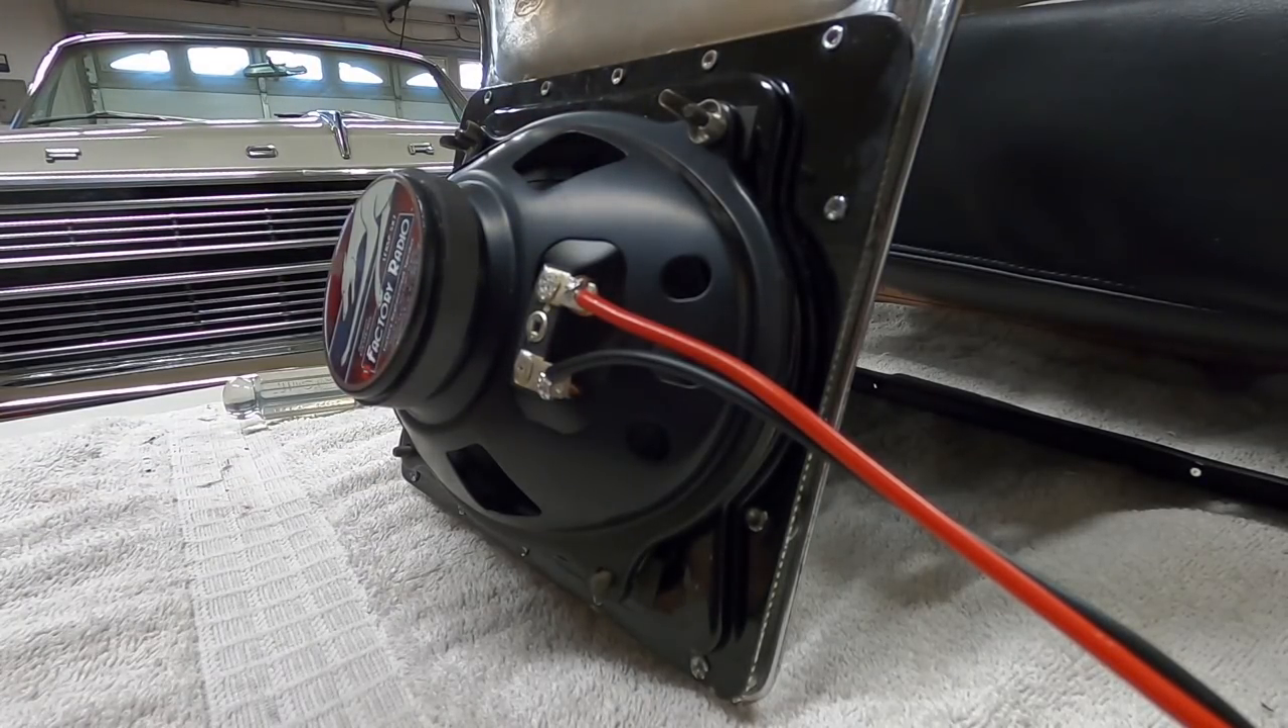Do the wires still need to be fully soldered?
No.